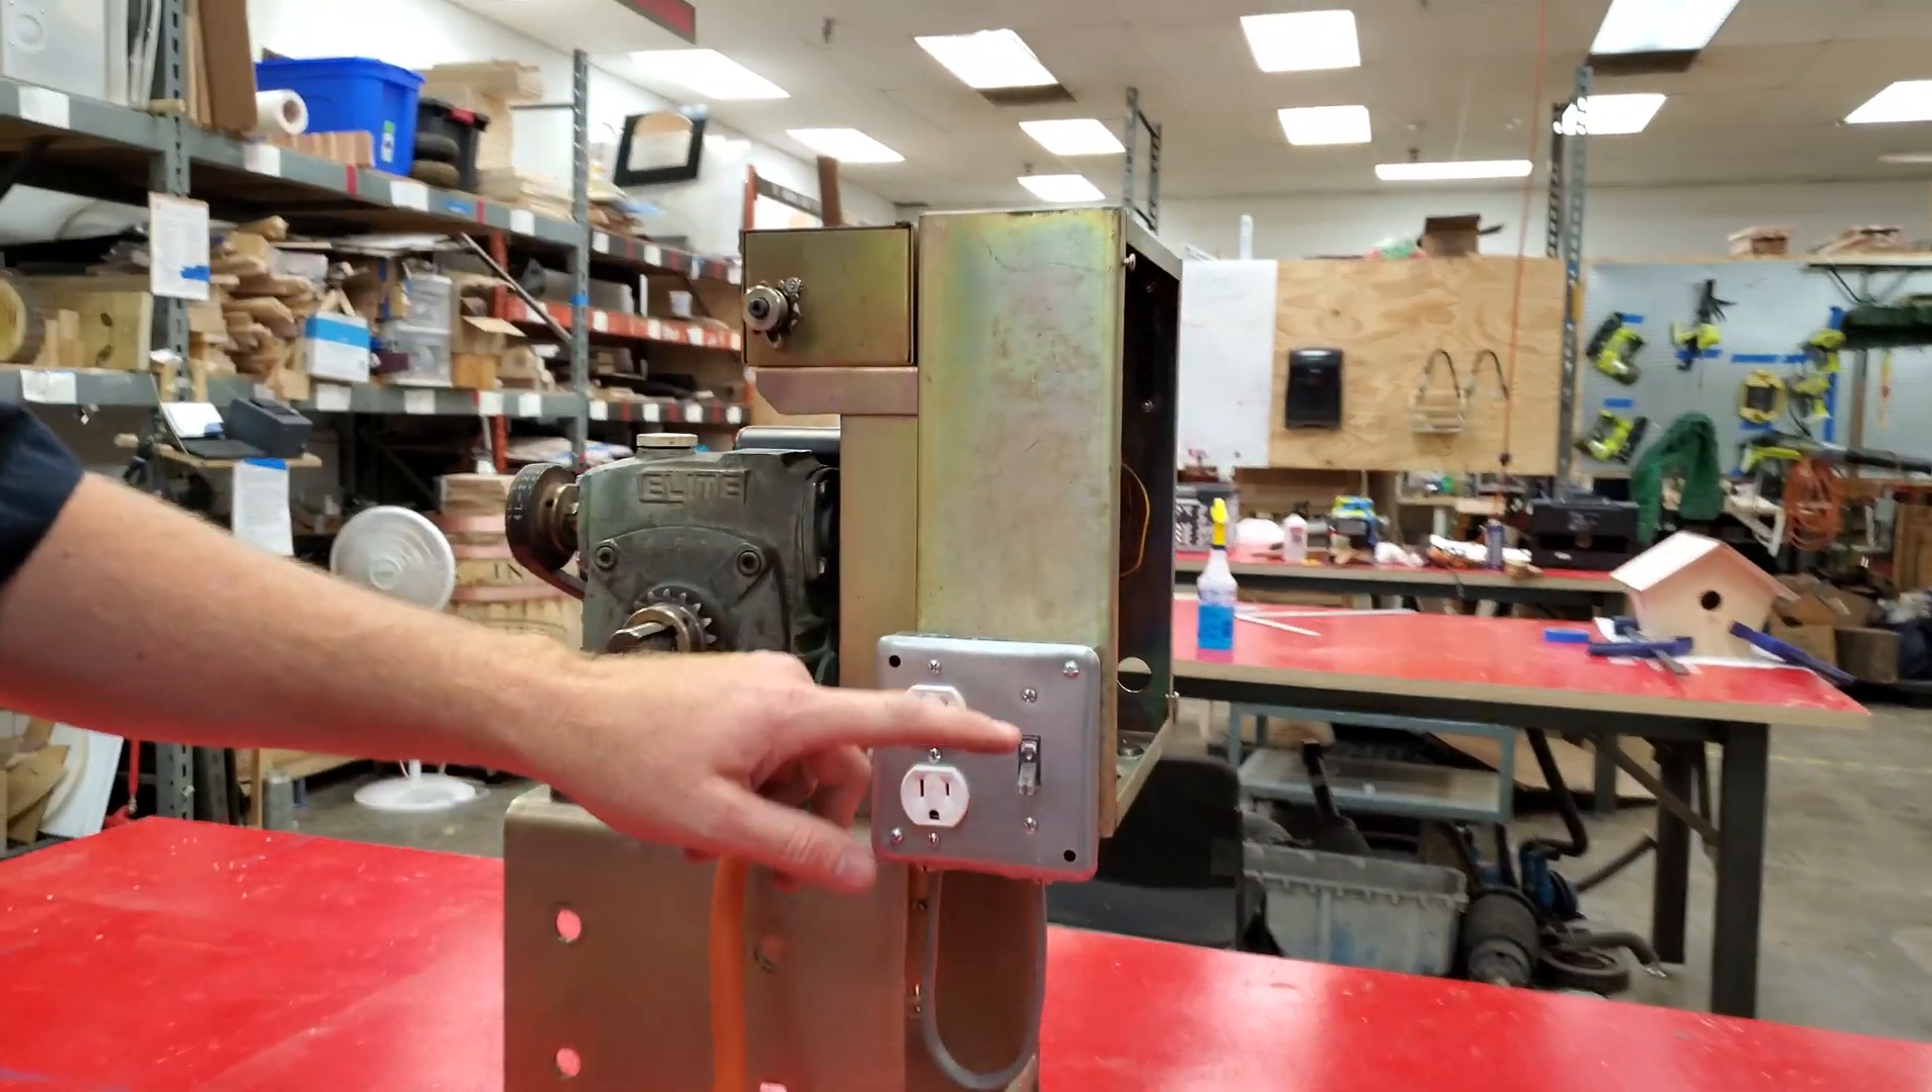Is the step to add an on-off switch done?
Yes.